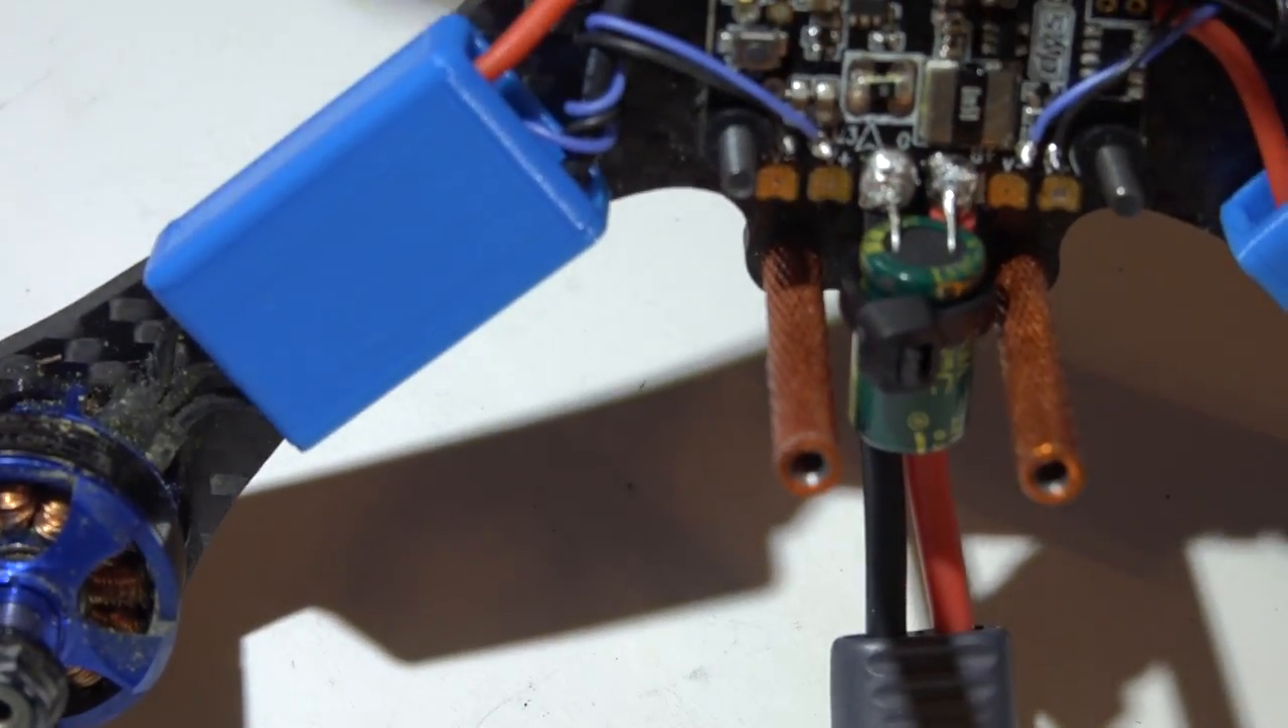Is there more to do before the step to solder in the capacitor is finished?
No.